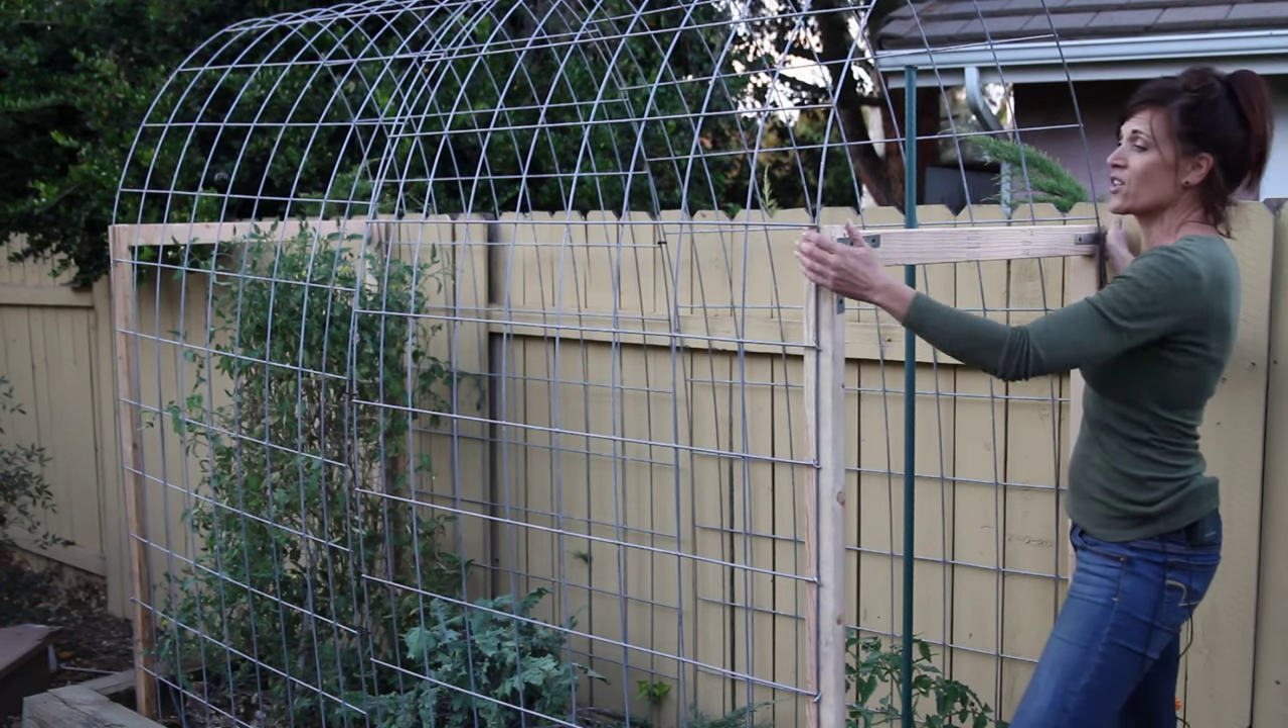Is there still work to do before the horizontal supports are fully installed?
No.